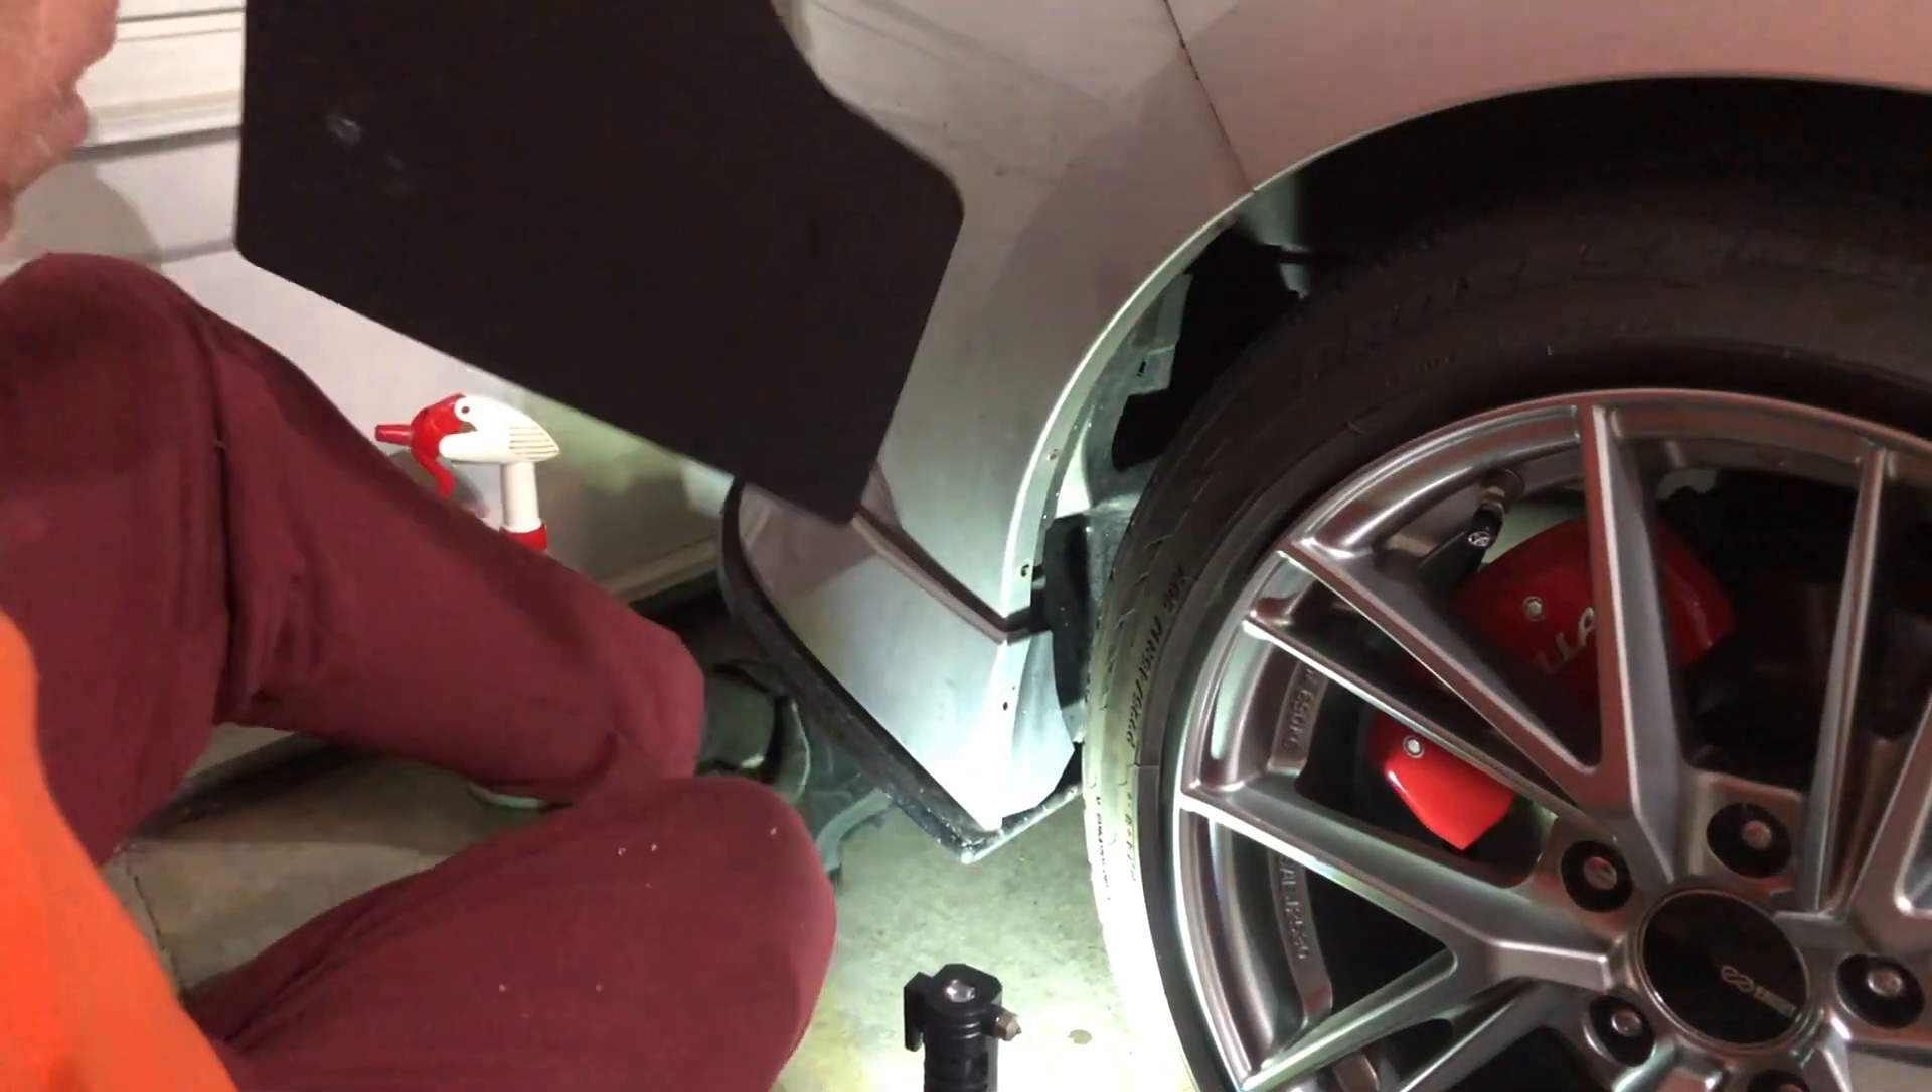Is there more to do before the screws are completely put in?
Yes.